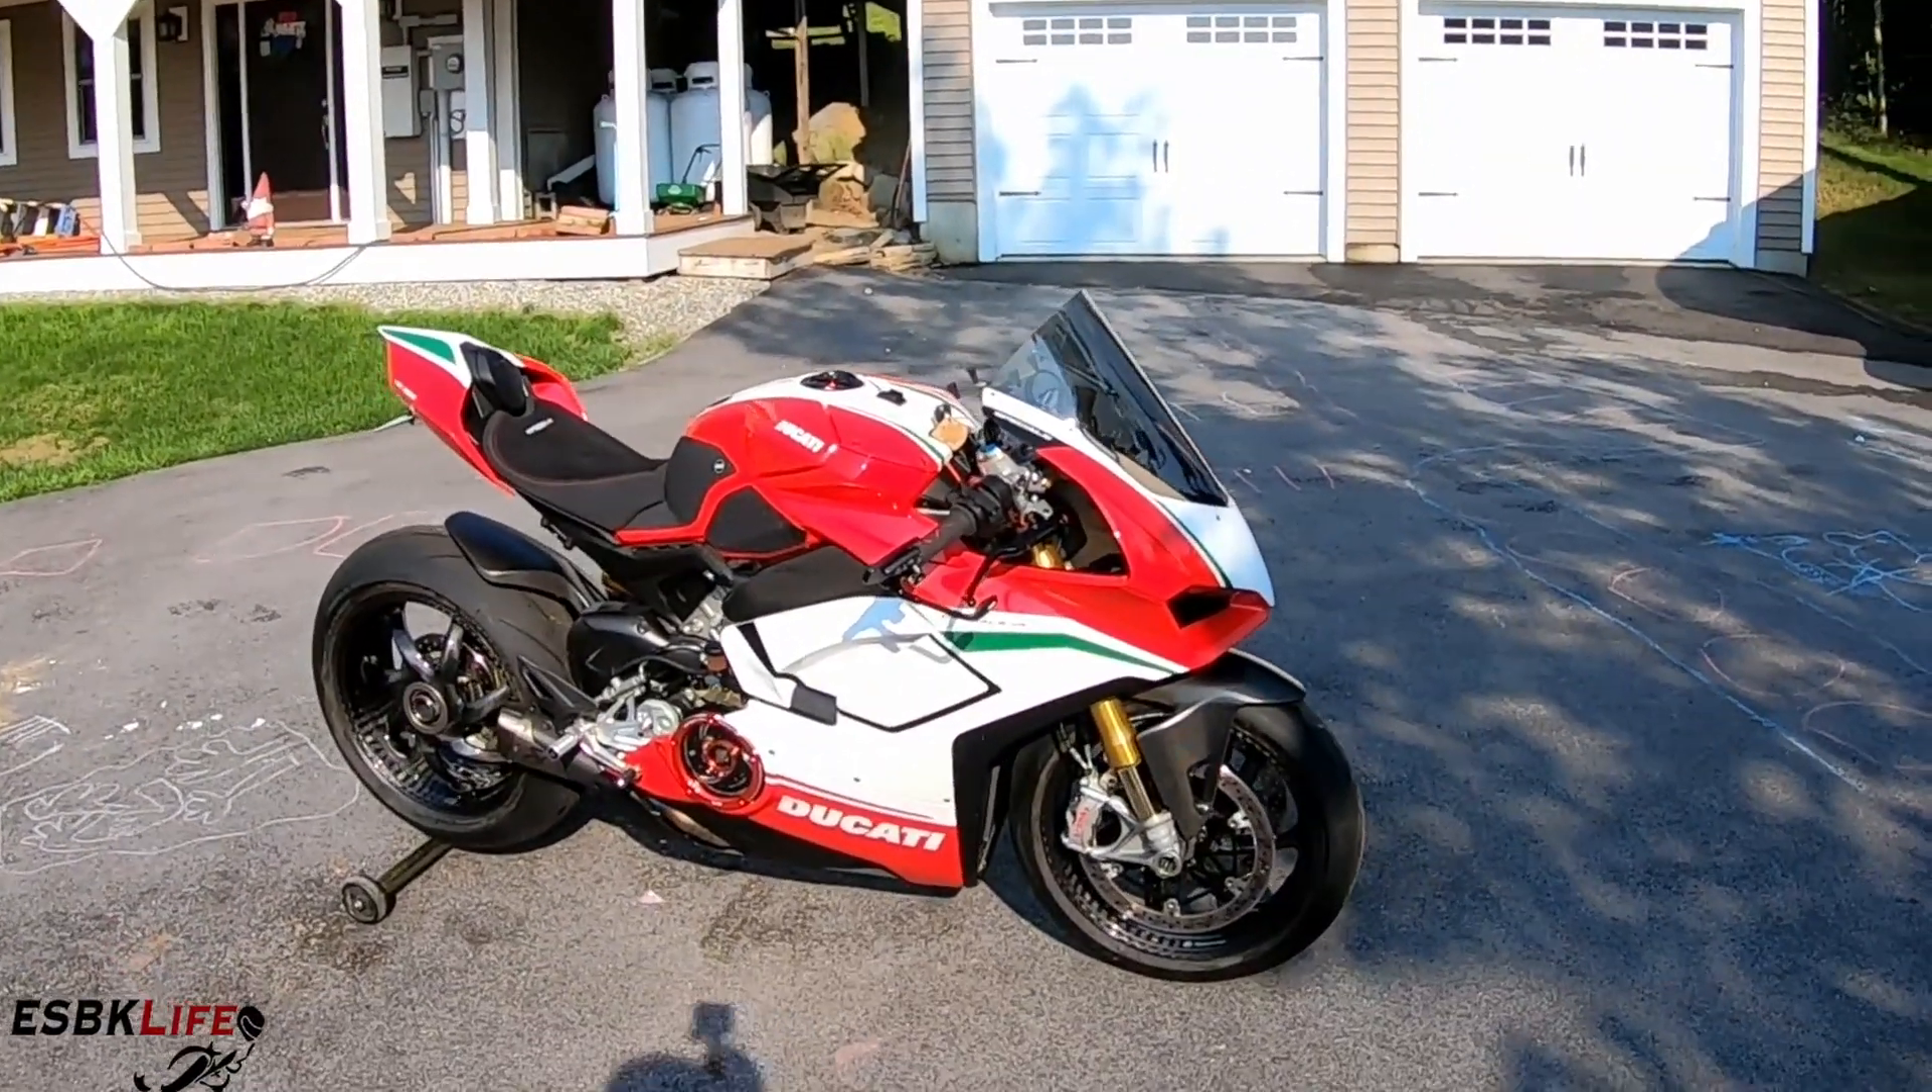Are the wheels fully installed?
Yes.